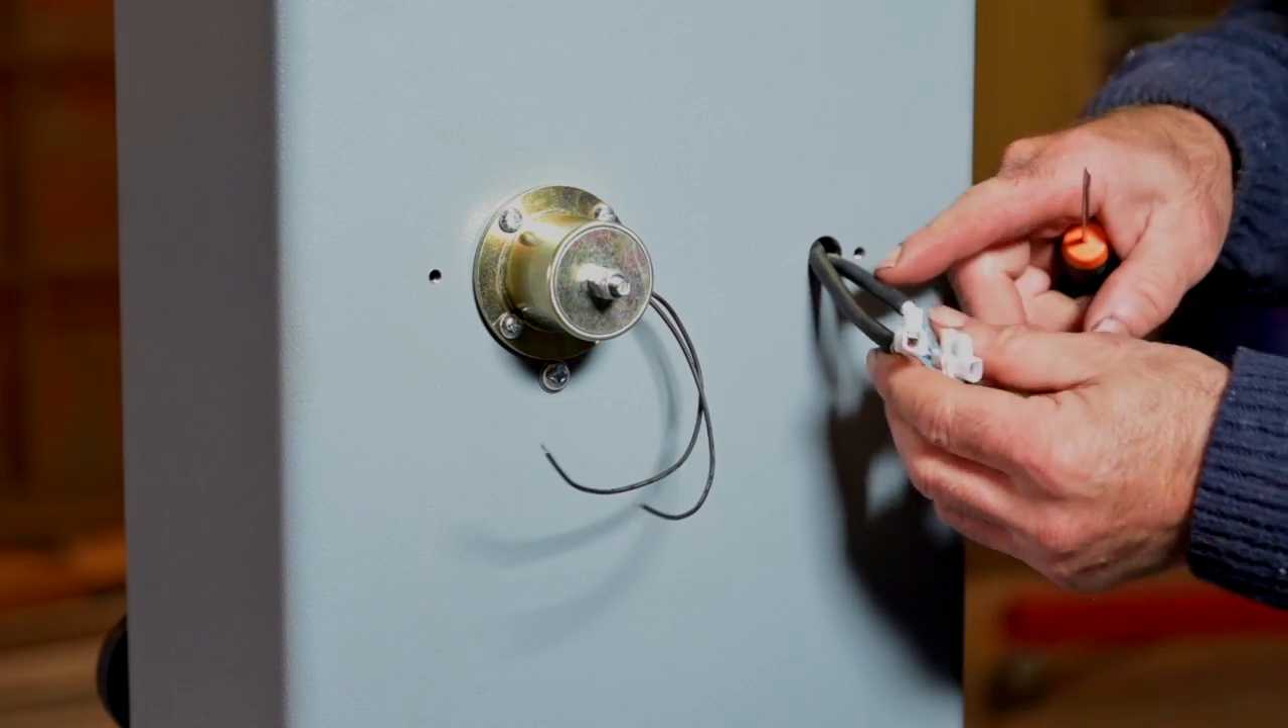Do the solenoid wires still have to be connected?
Yes.